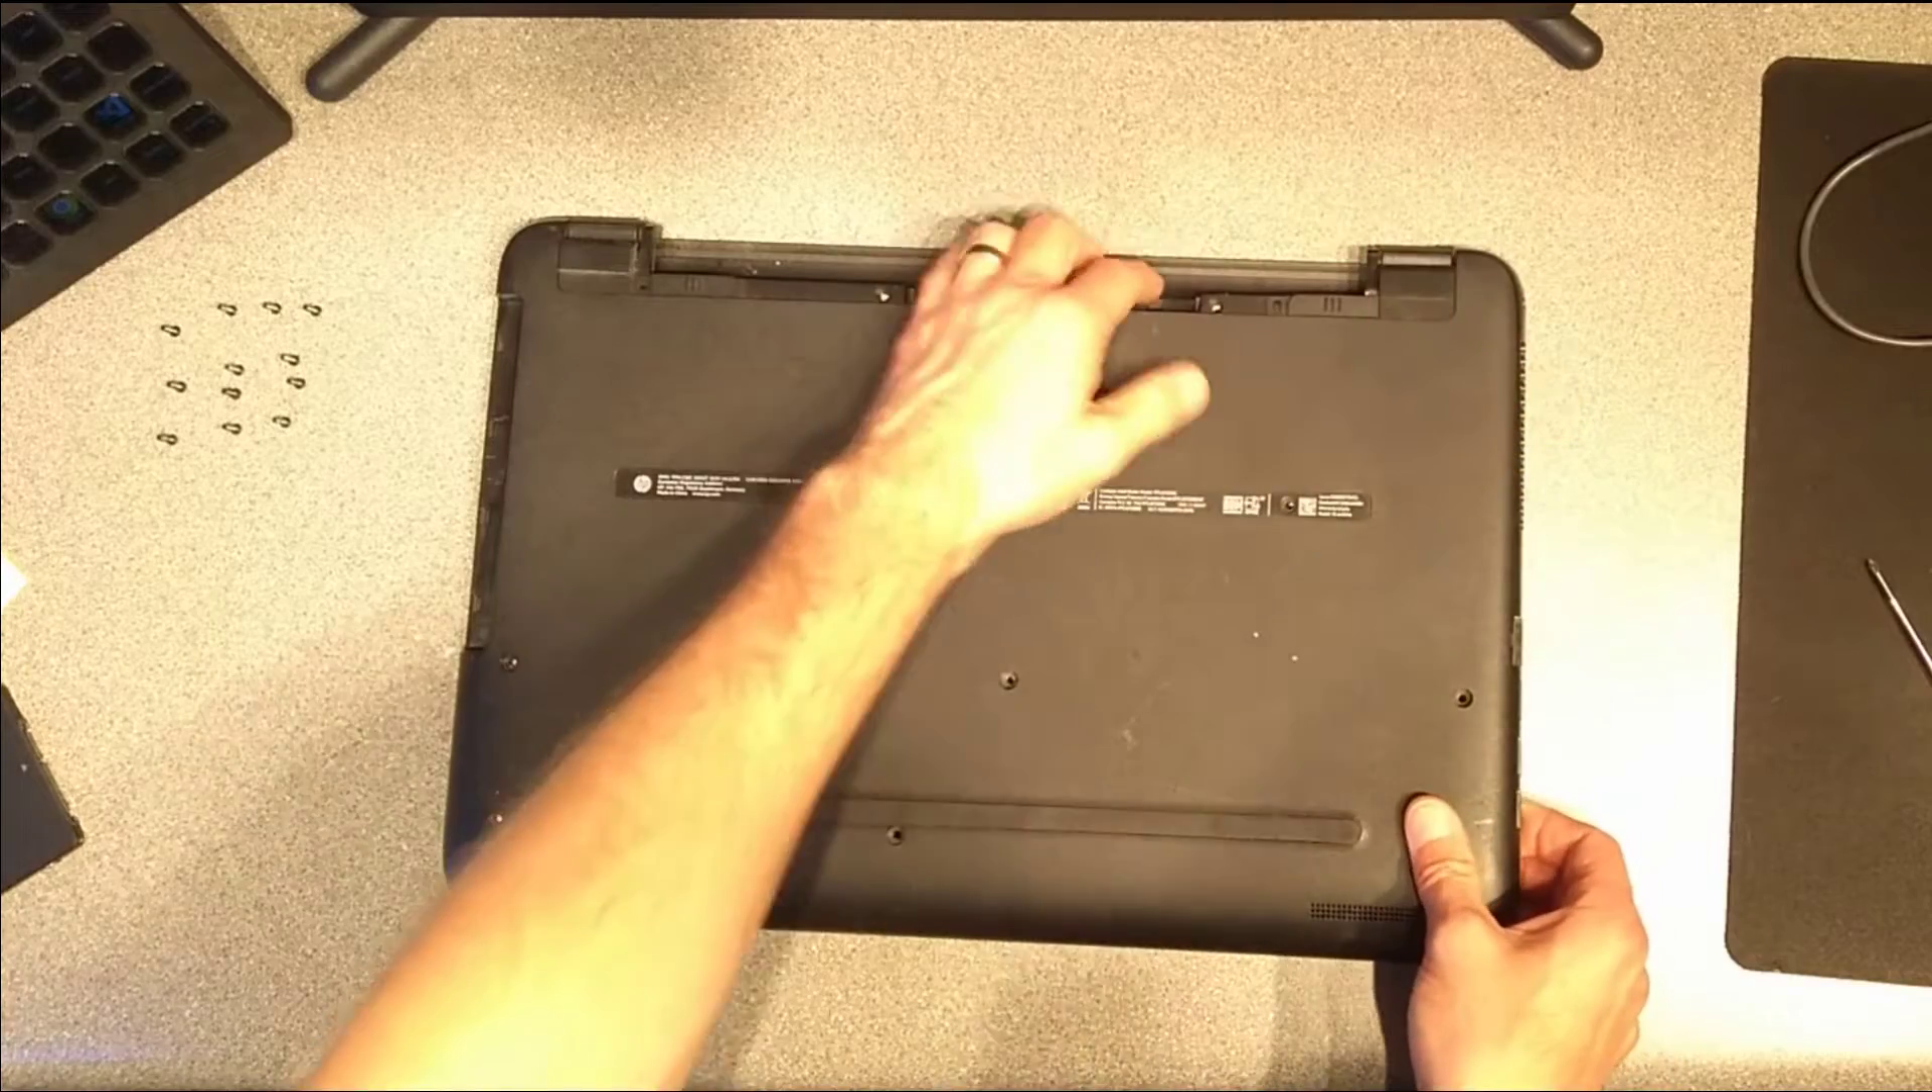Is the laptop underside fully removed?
No.